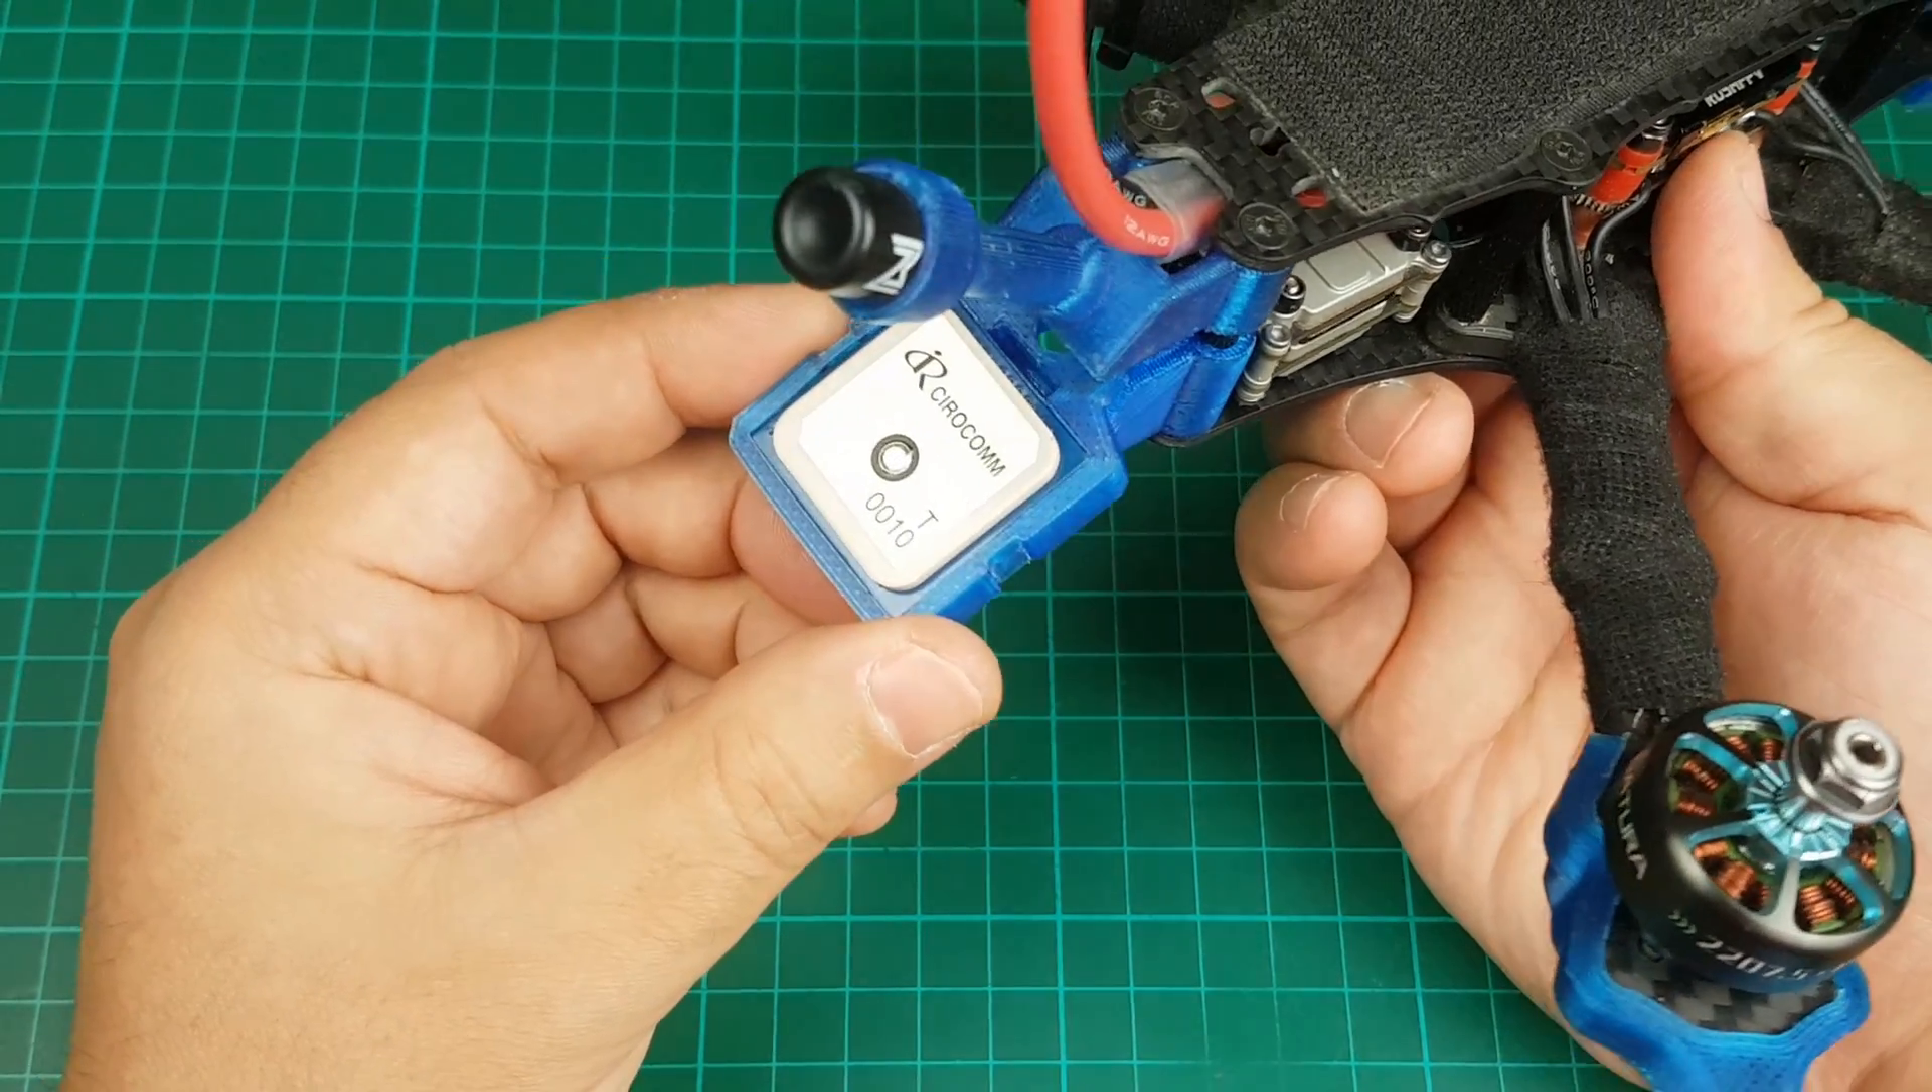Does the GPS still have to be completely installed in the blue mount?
No.